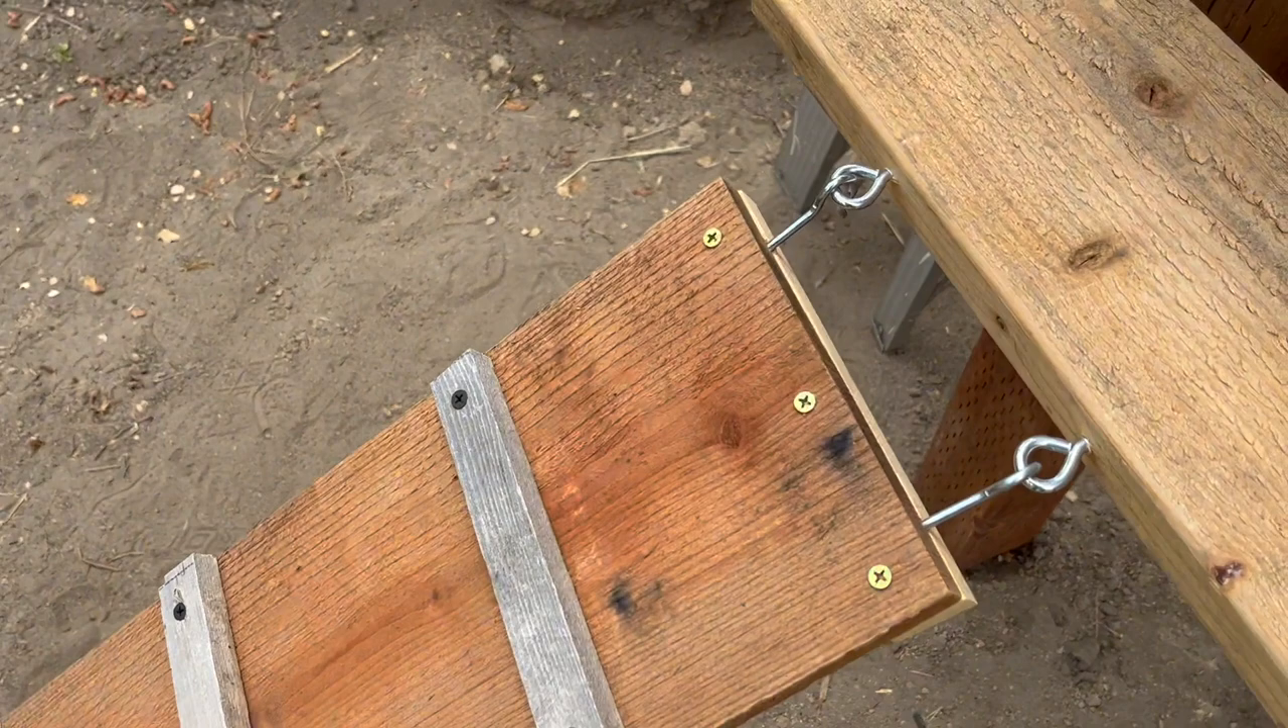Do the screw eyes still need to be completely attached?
No.